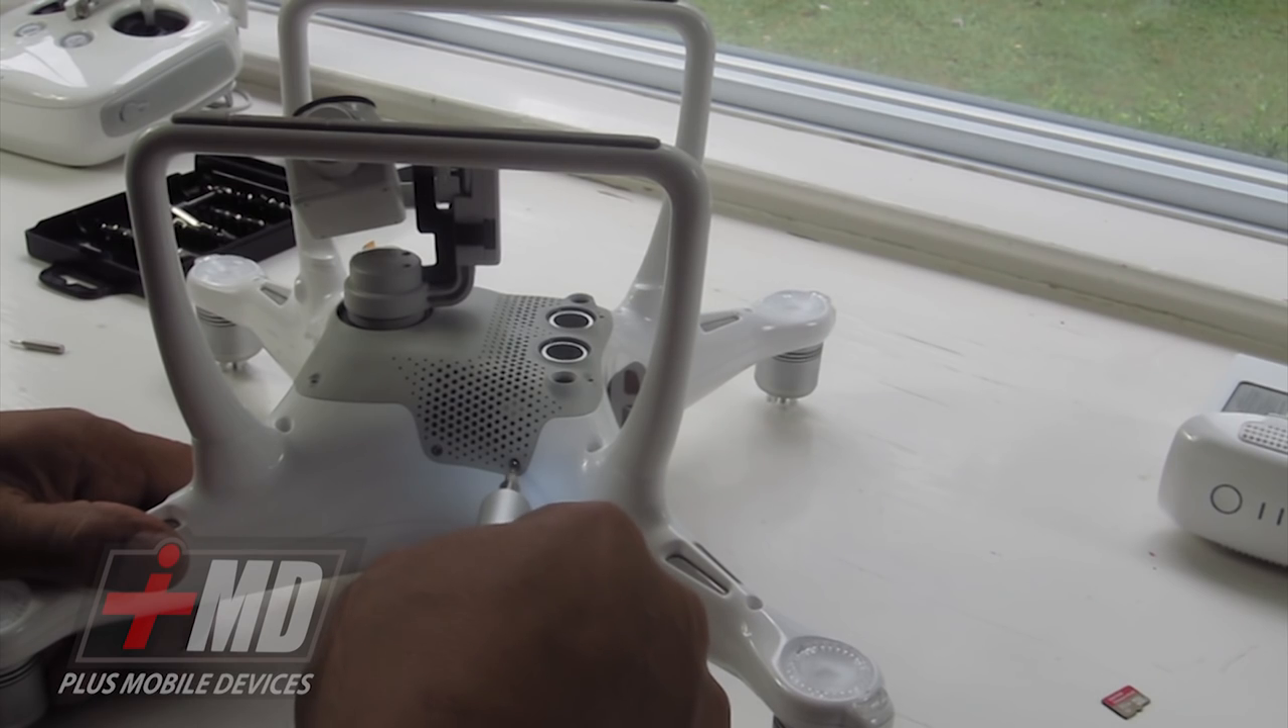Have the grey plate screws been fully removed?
No.